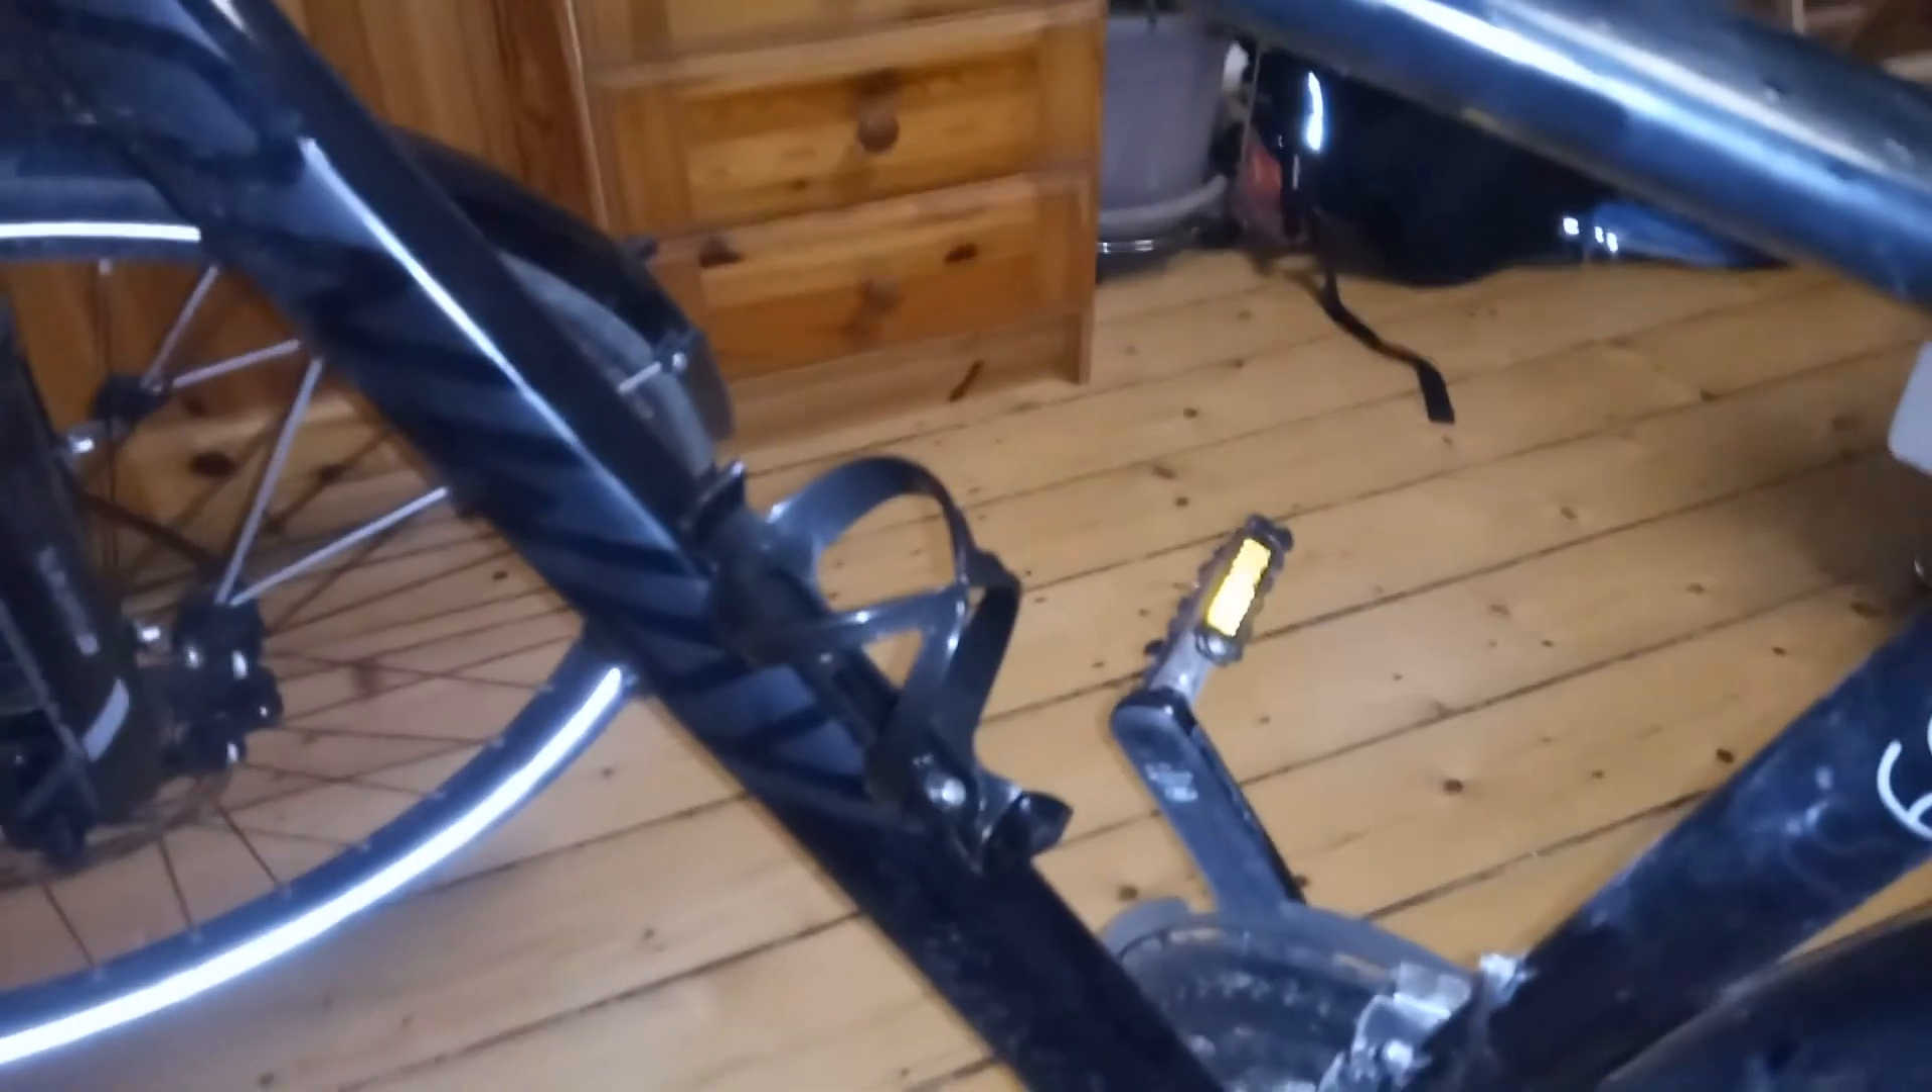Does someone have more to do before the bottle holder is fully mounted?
No.